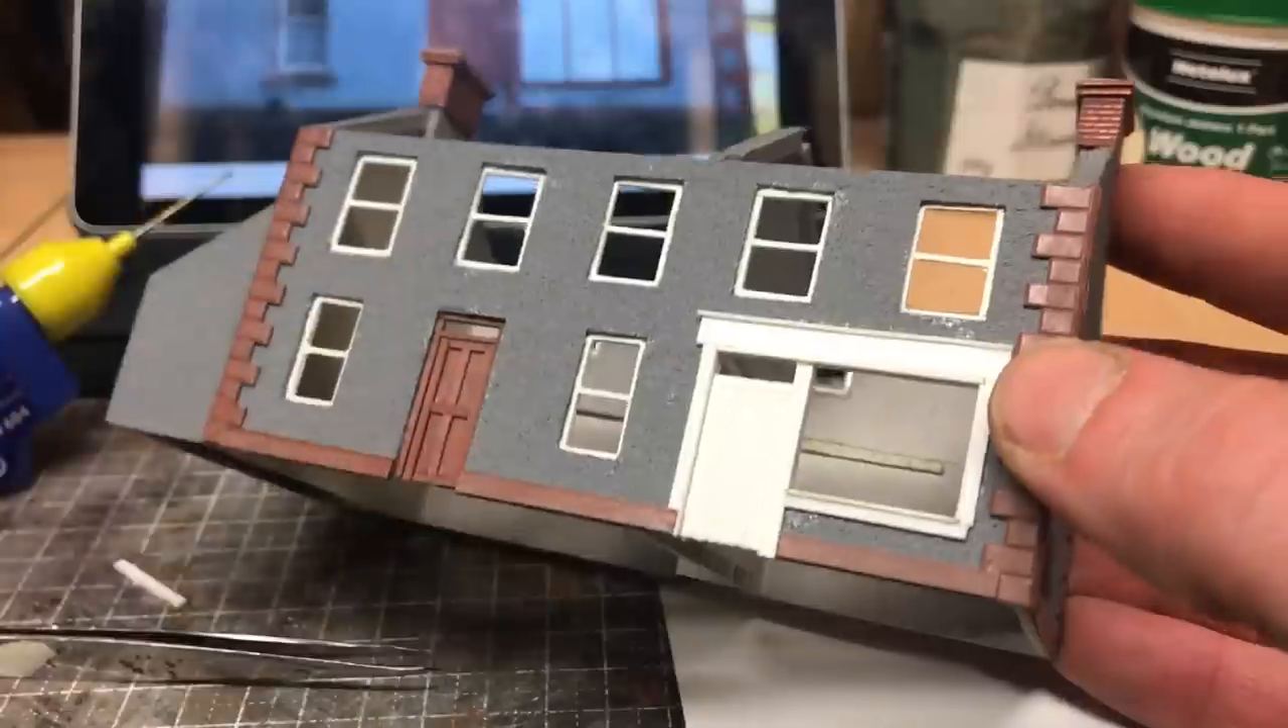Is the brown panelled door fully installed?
Yes.